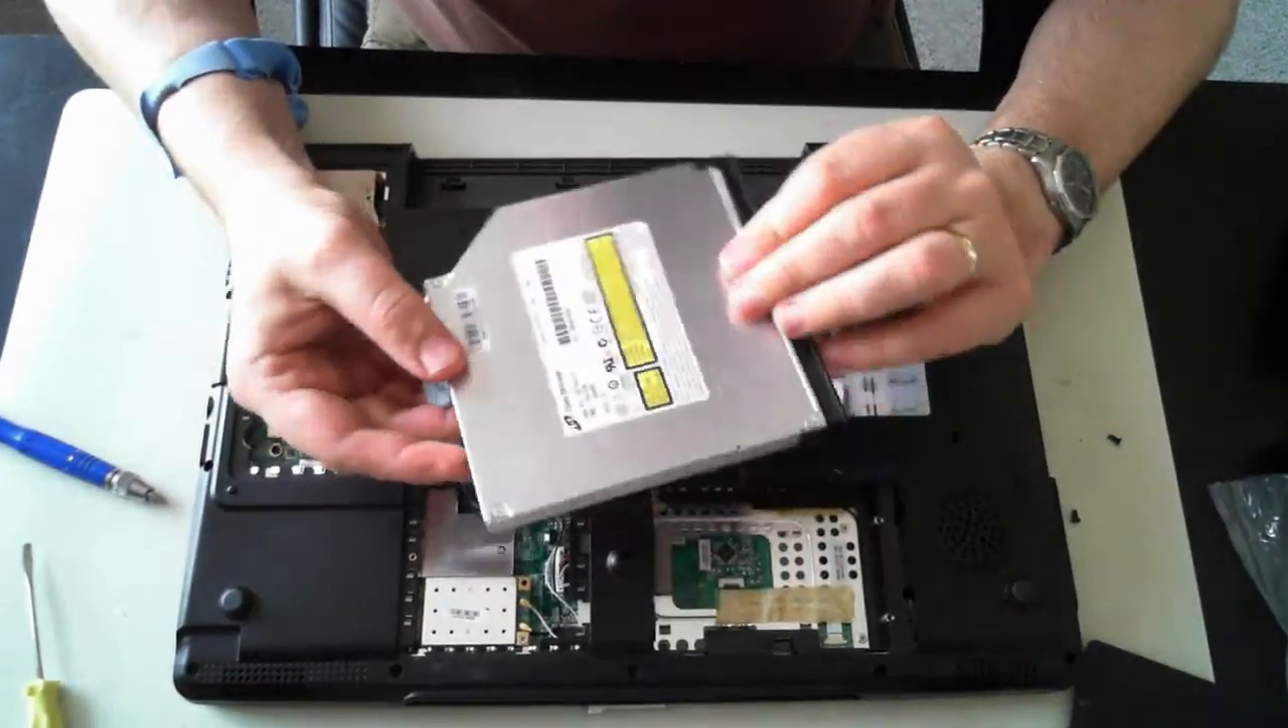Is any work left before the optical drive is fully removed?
No.